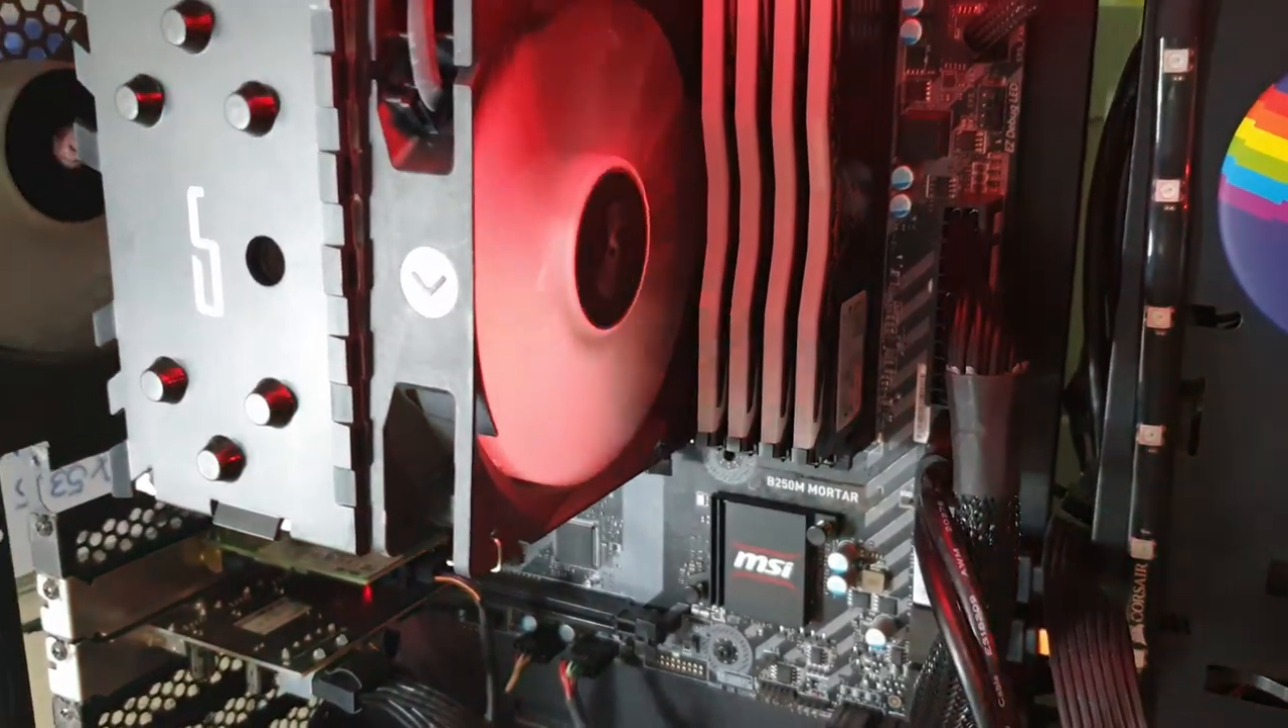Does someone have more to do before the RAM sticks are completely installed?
No.